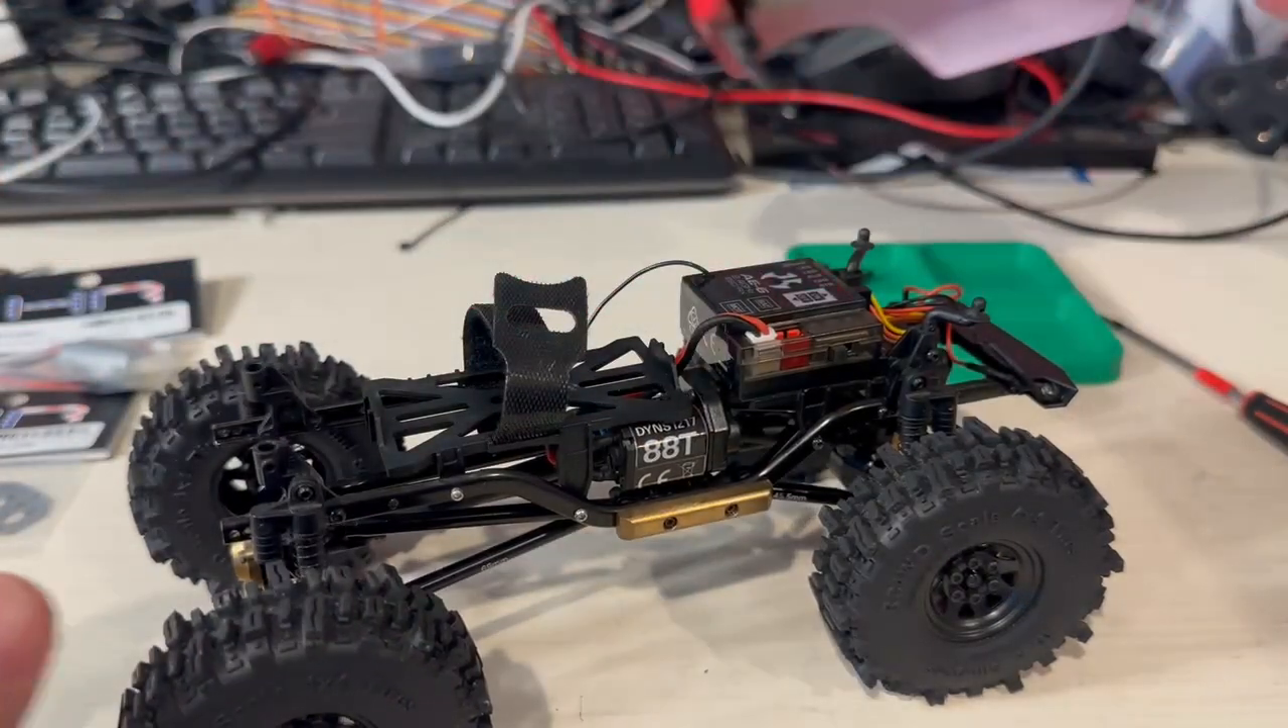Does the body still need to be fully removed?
No.